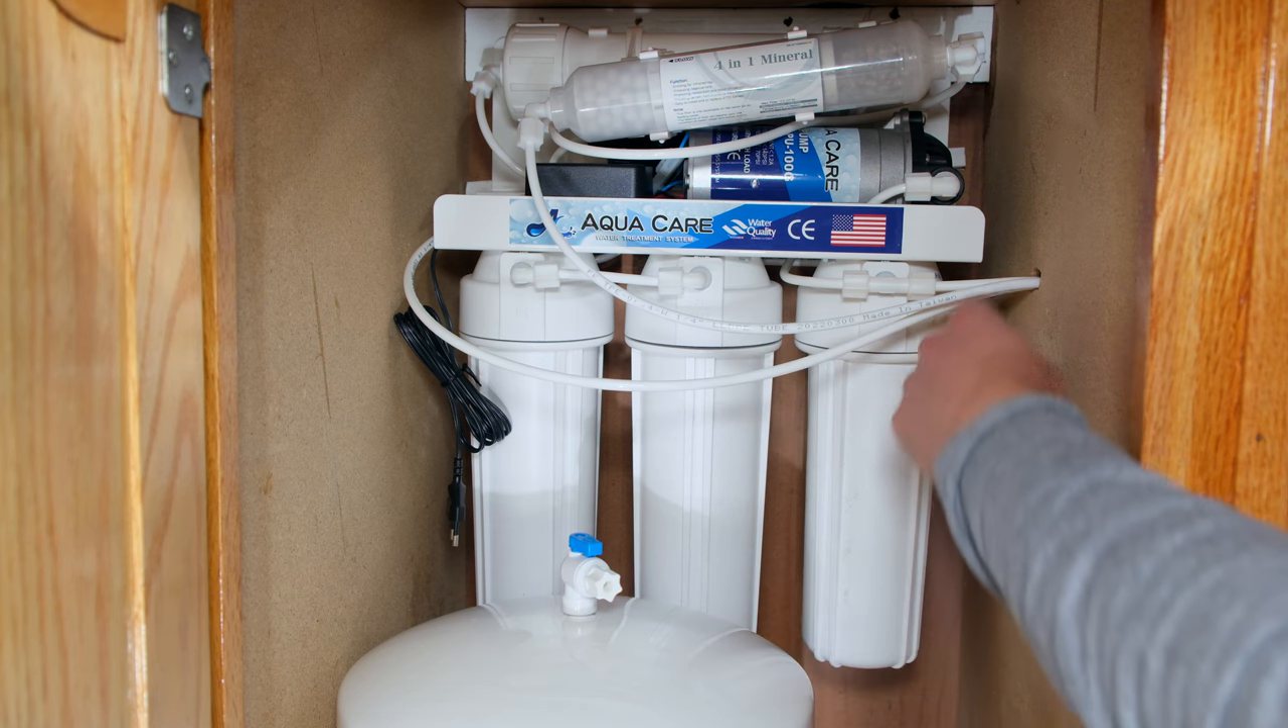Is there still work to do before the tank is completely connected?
Yes.